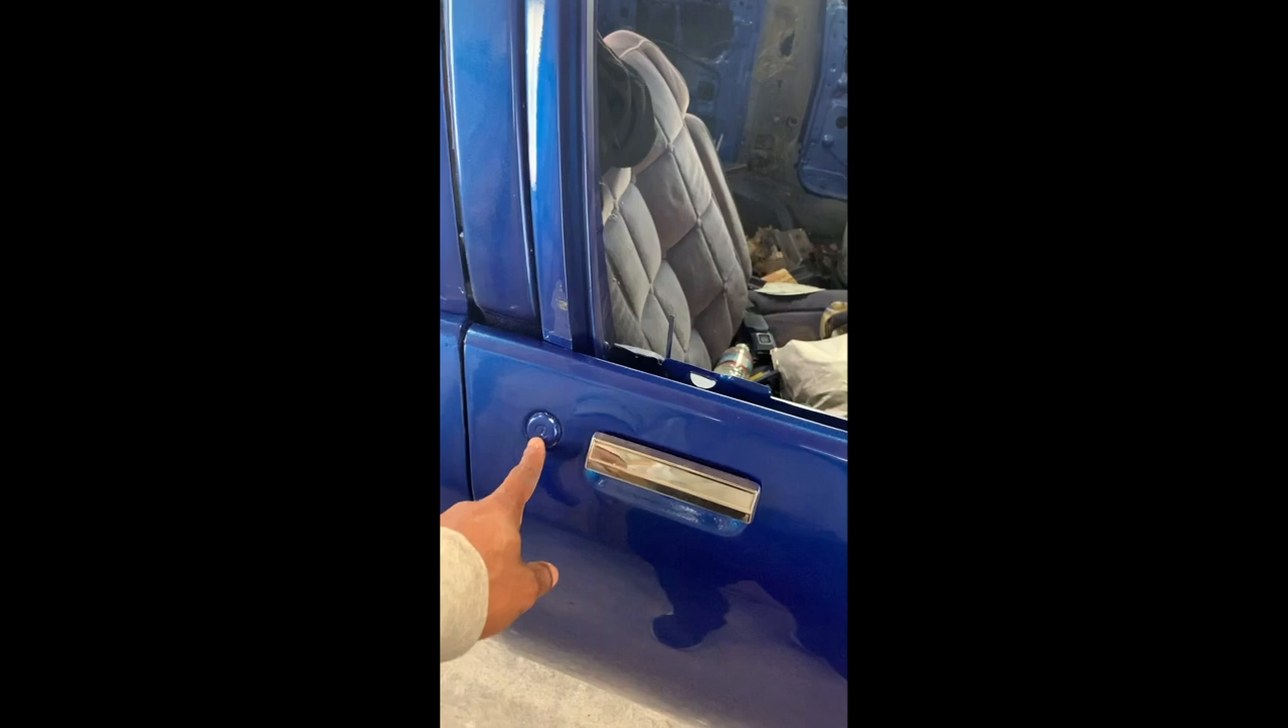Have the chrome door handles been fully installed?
Yes.